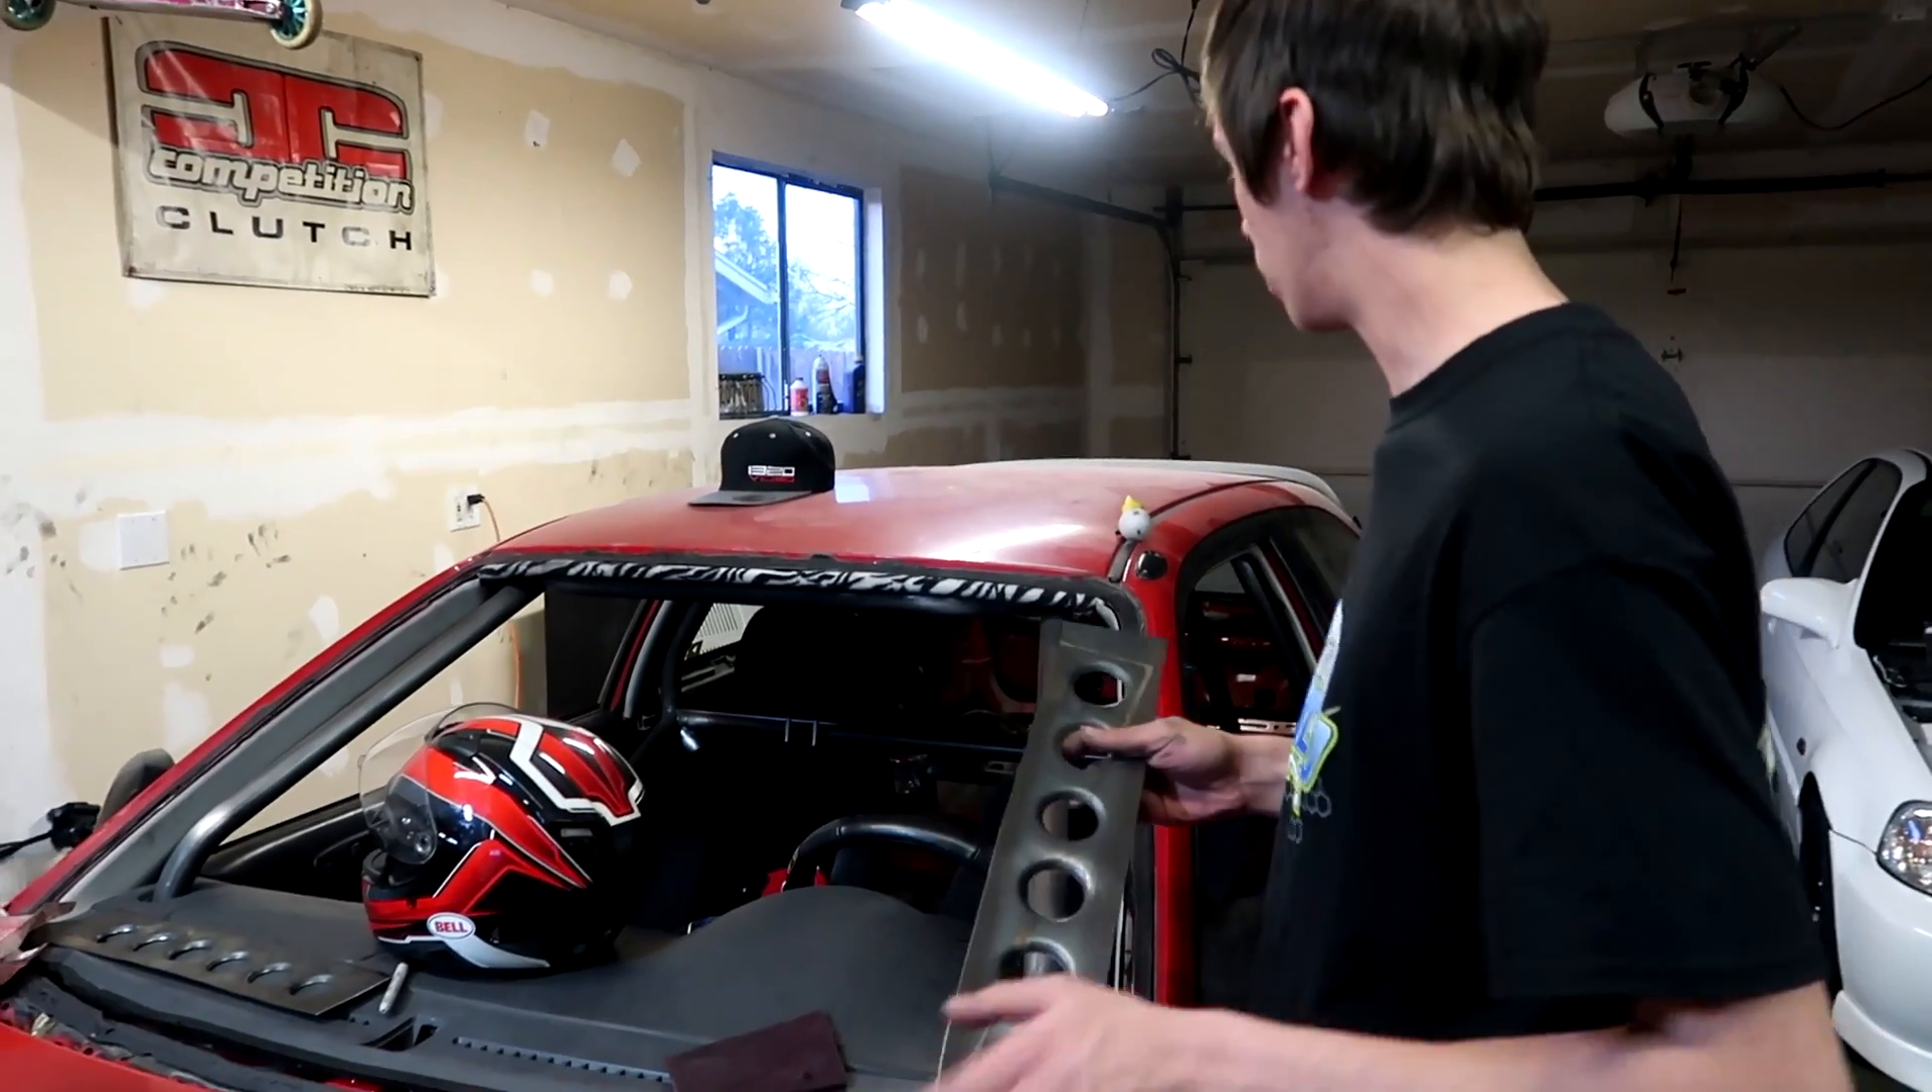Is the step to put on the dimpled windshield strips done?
No.